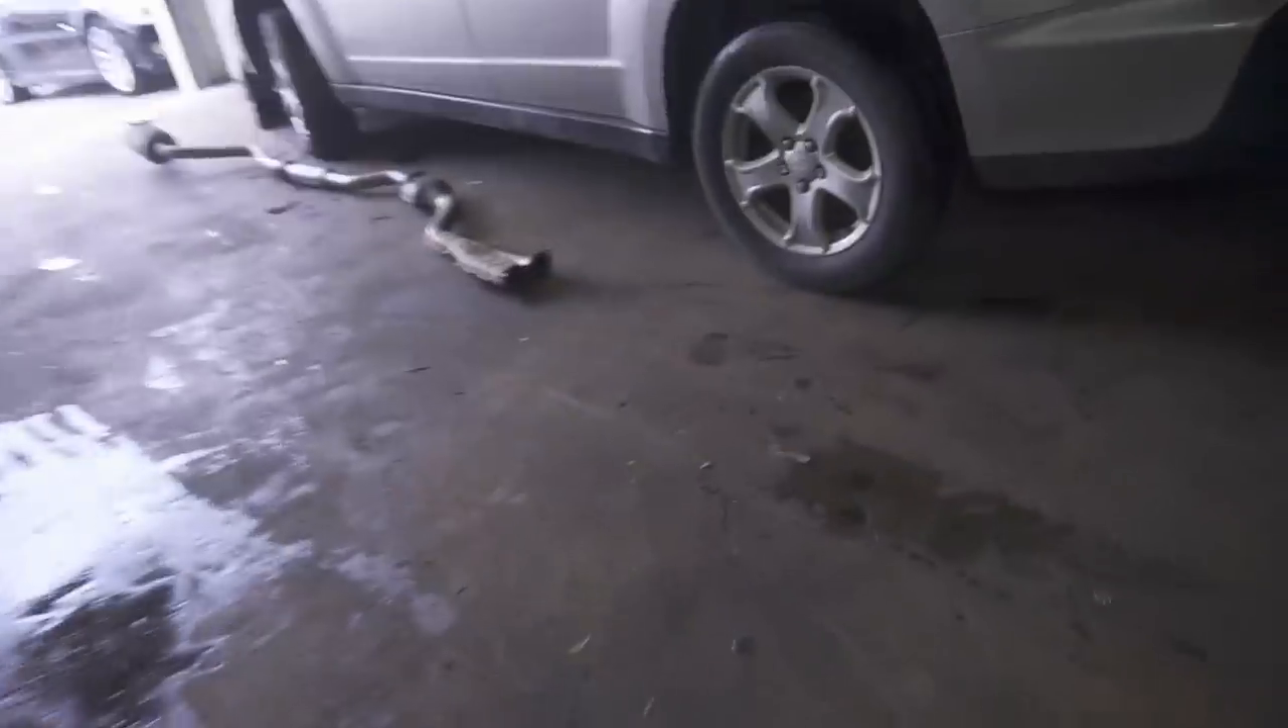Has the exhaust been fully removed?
Yes.